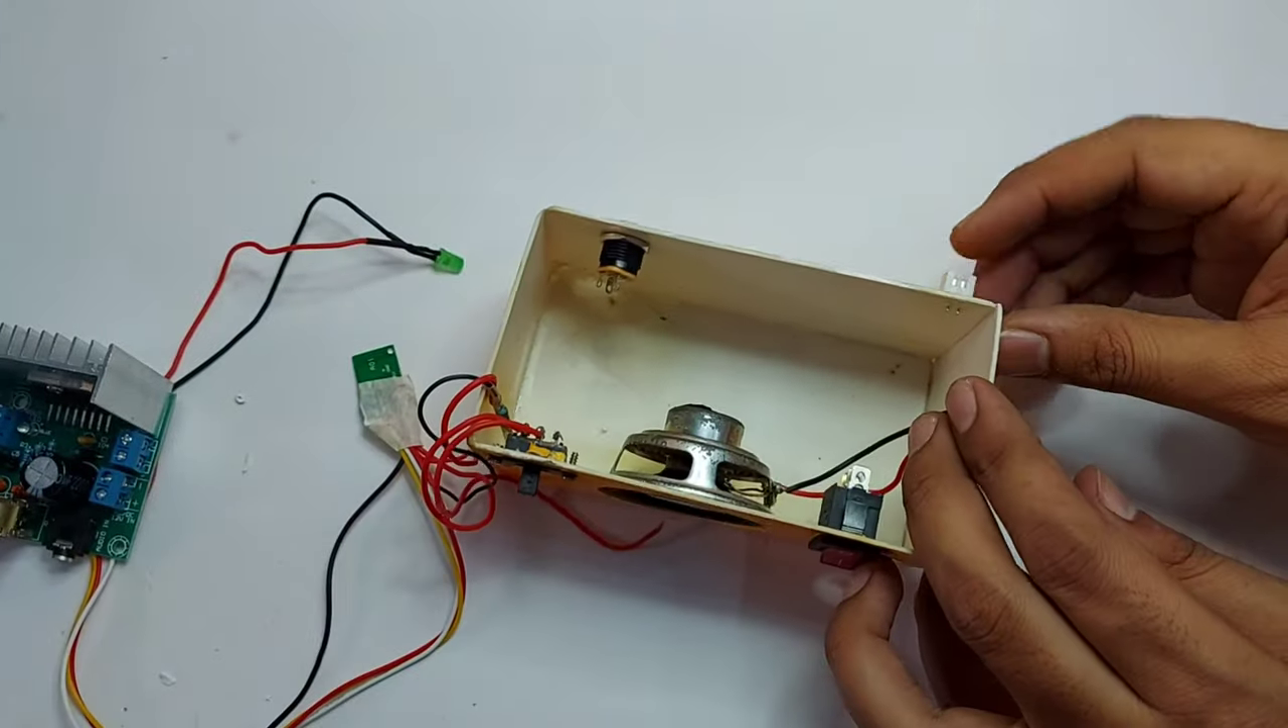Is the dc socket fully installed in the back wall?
Yes.